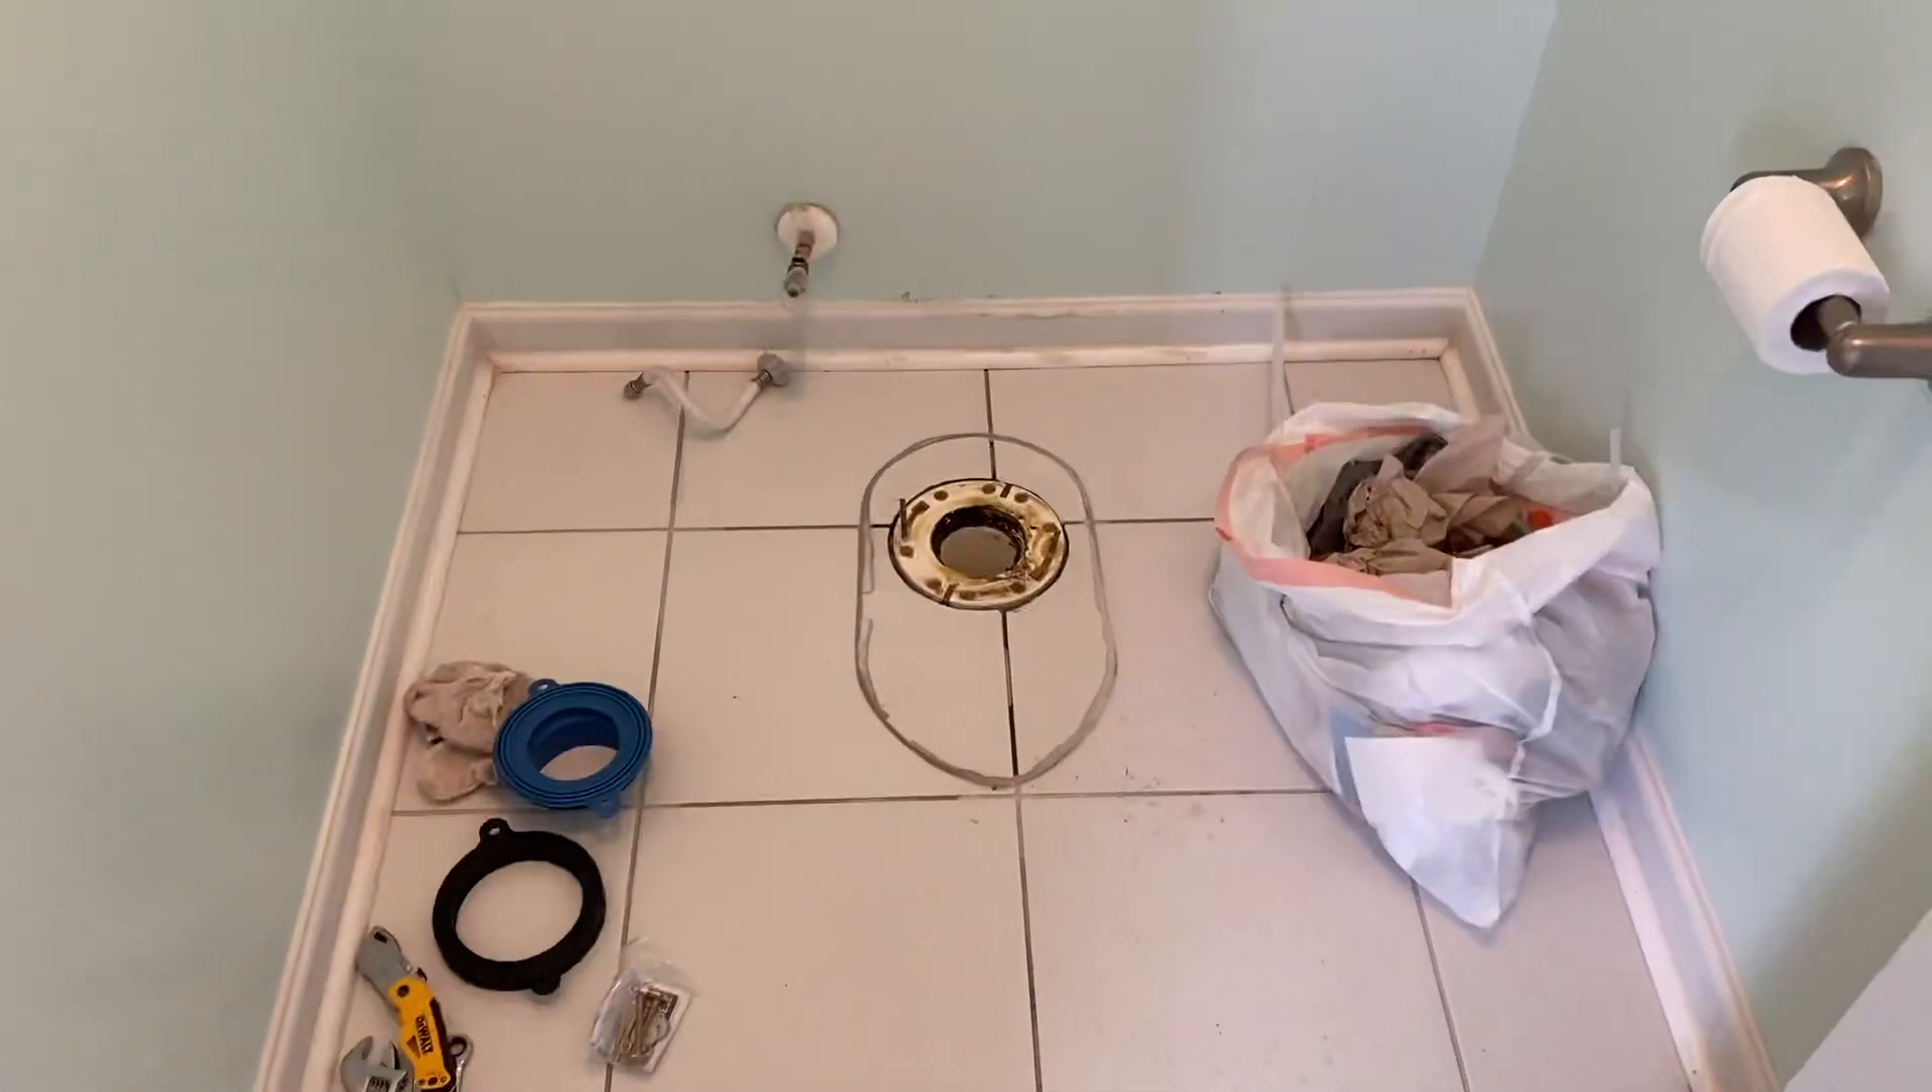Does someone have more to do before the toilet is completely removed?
No.